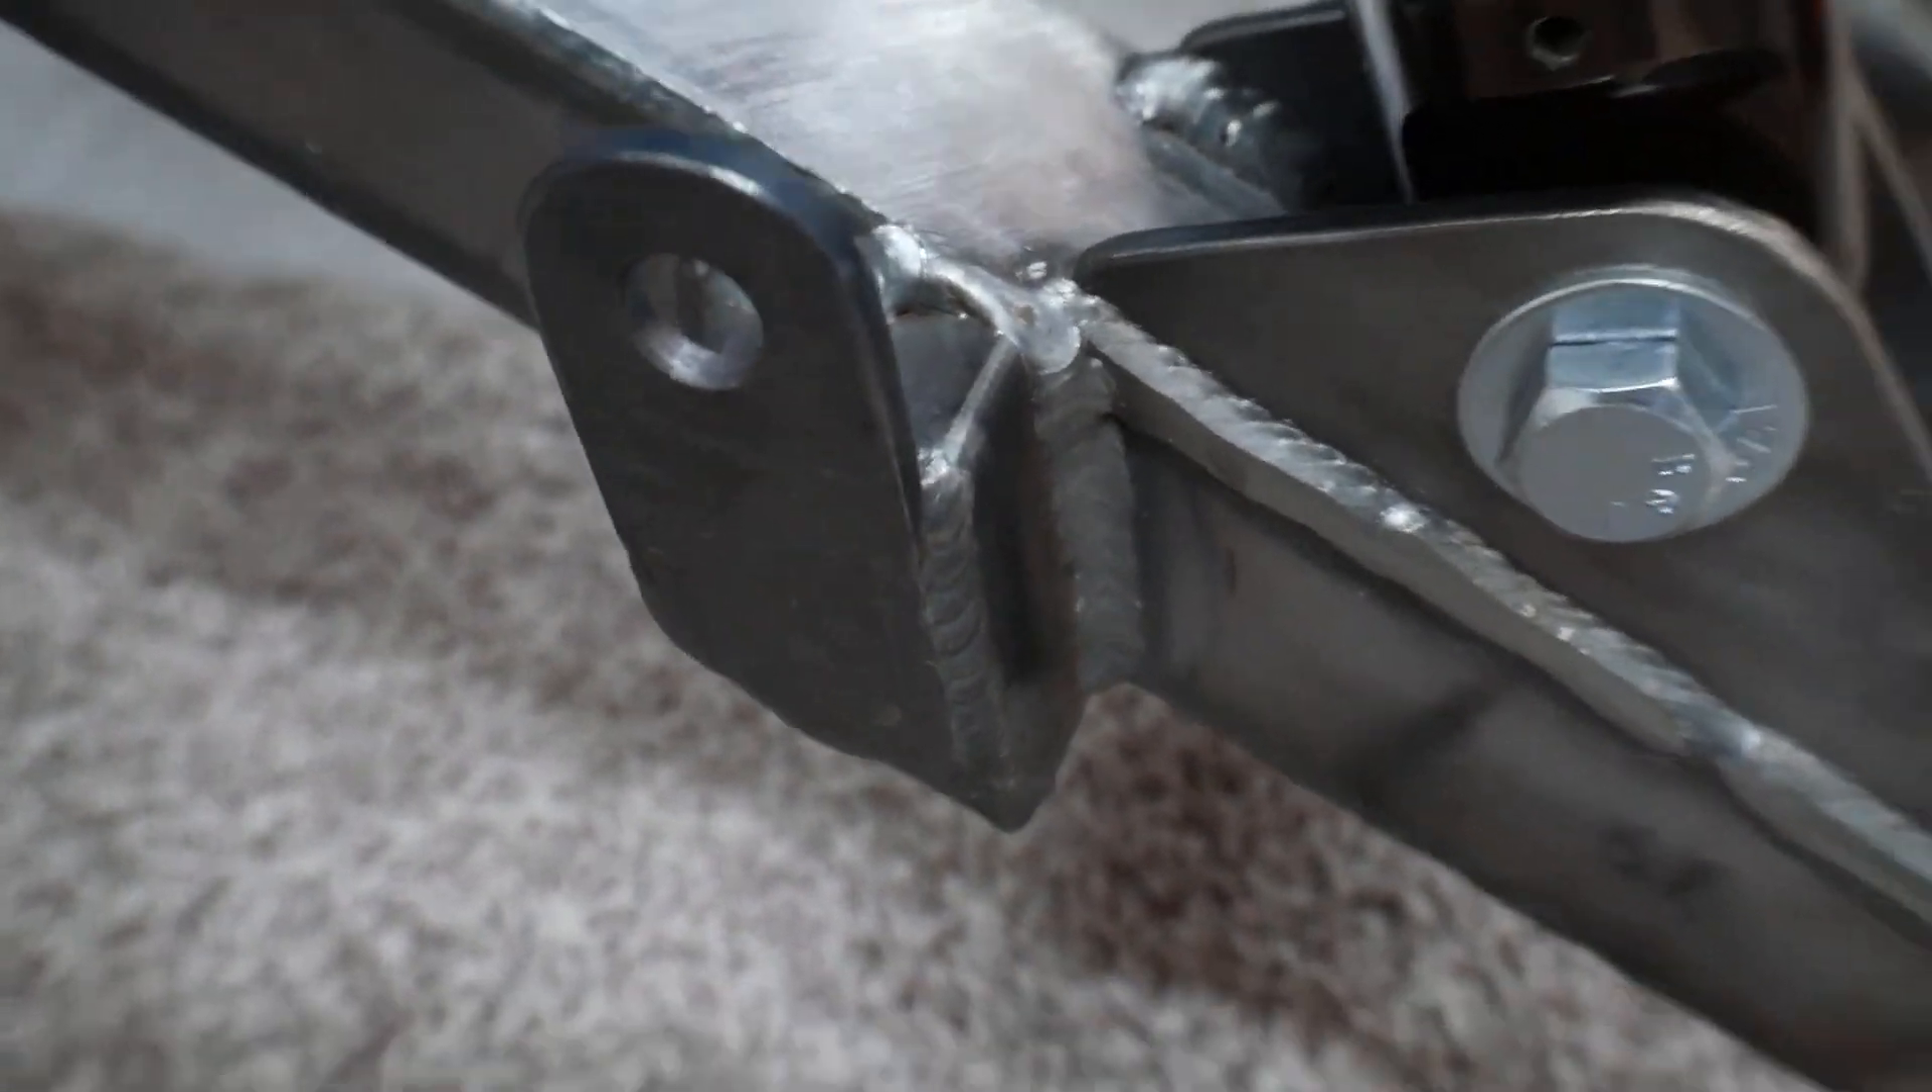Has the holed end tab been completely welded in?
Yes.